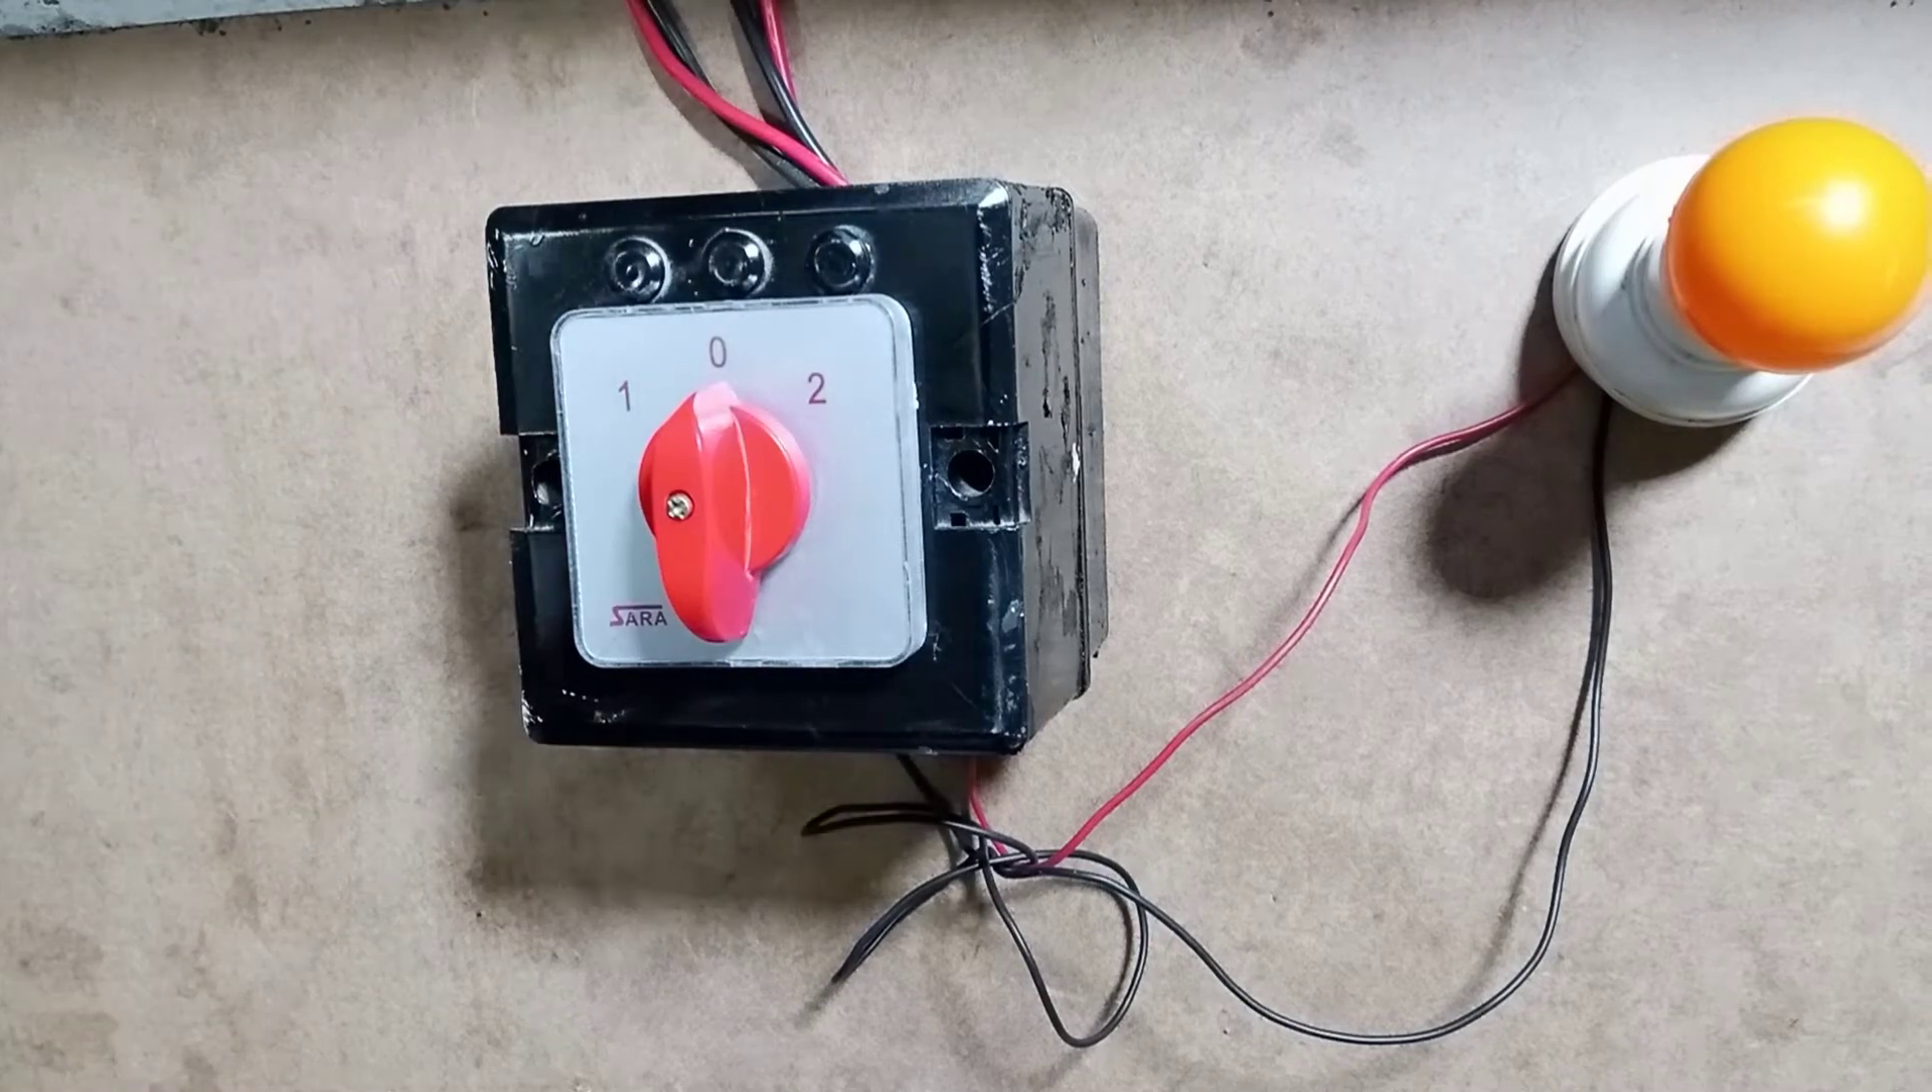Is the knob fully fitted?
Yes.